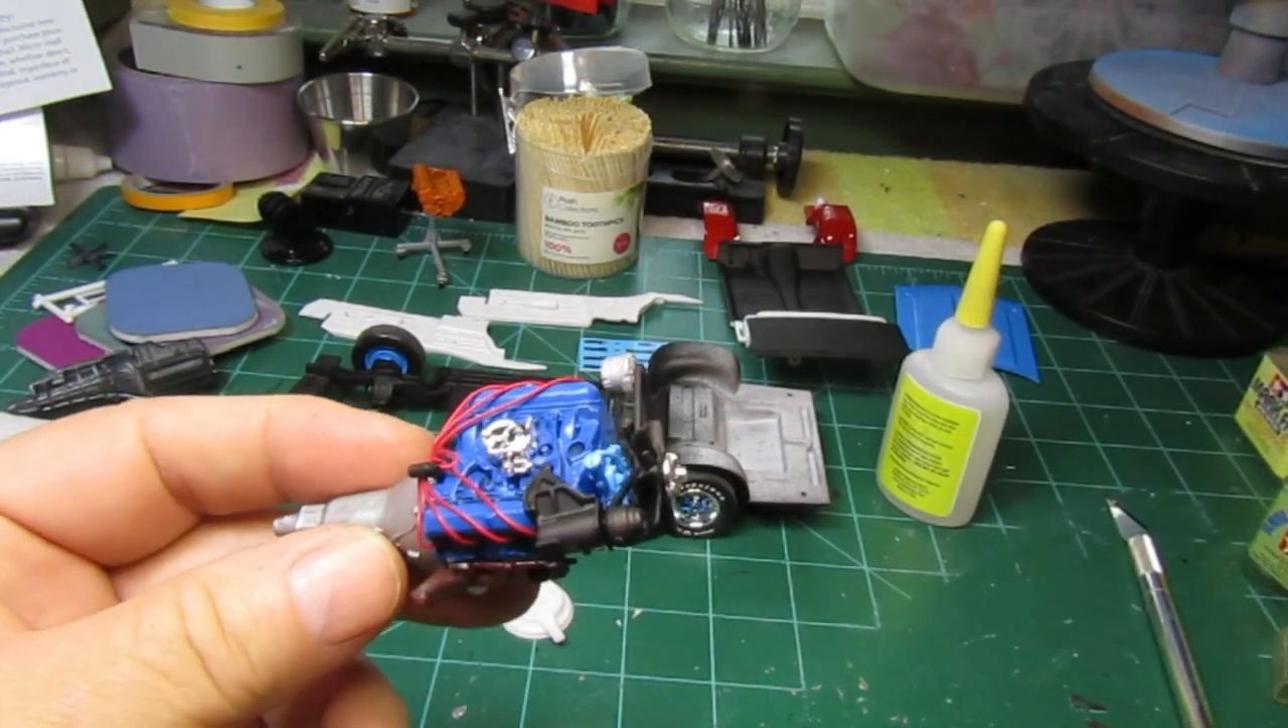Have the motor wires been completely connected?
Yes.